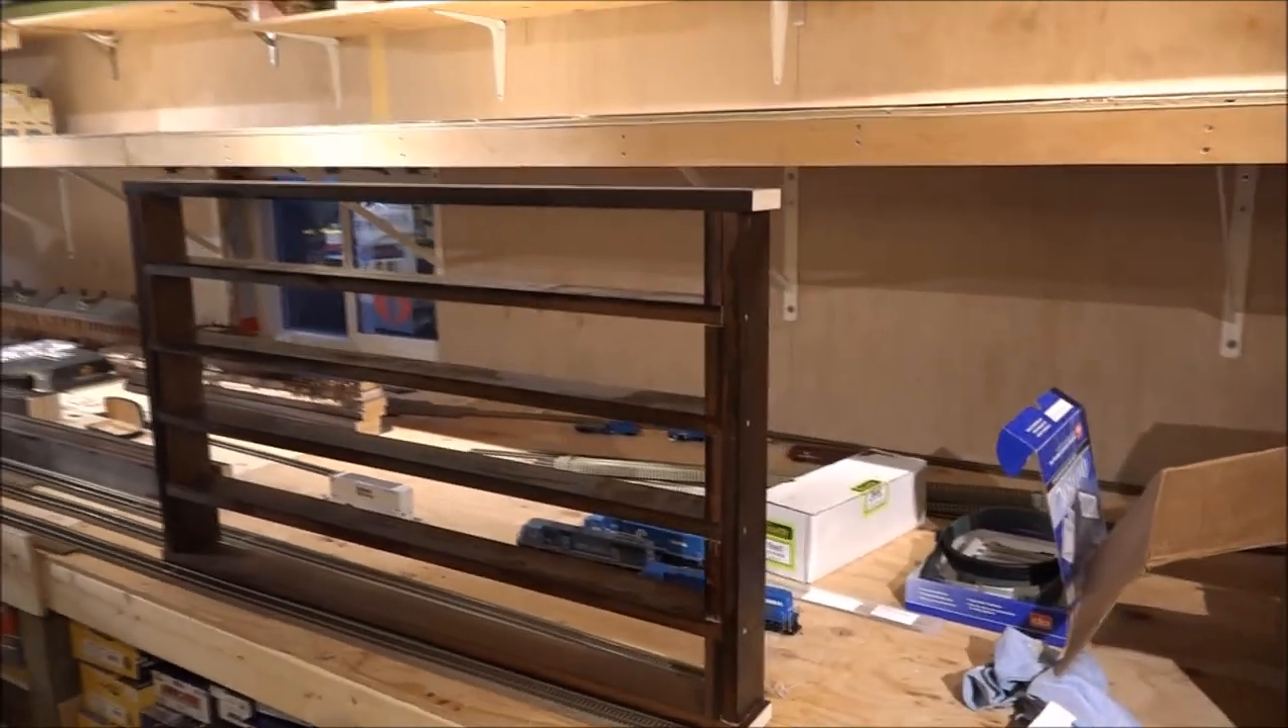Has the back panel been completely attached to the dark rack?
No.